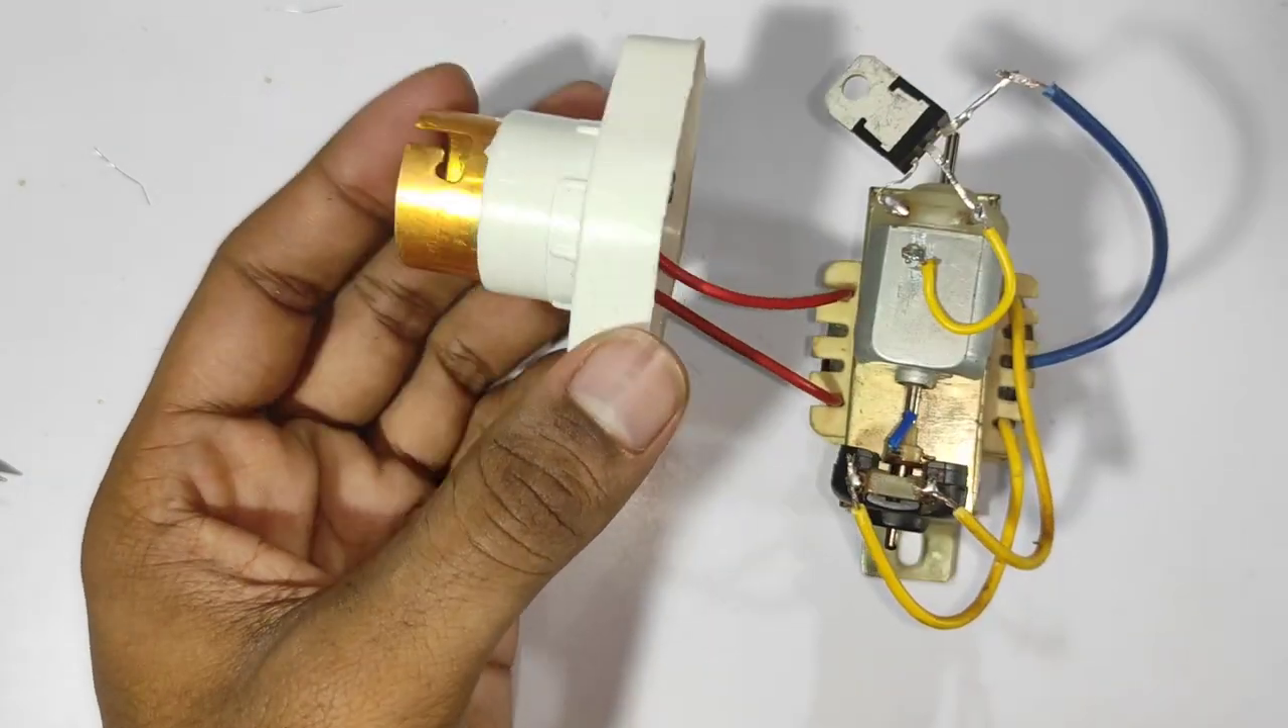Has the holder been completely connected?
Yes.